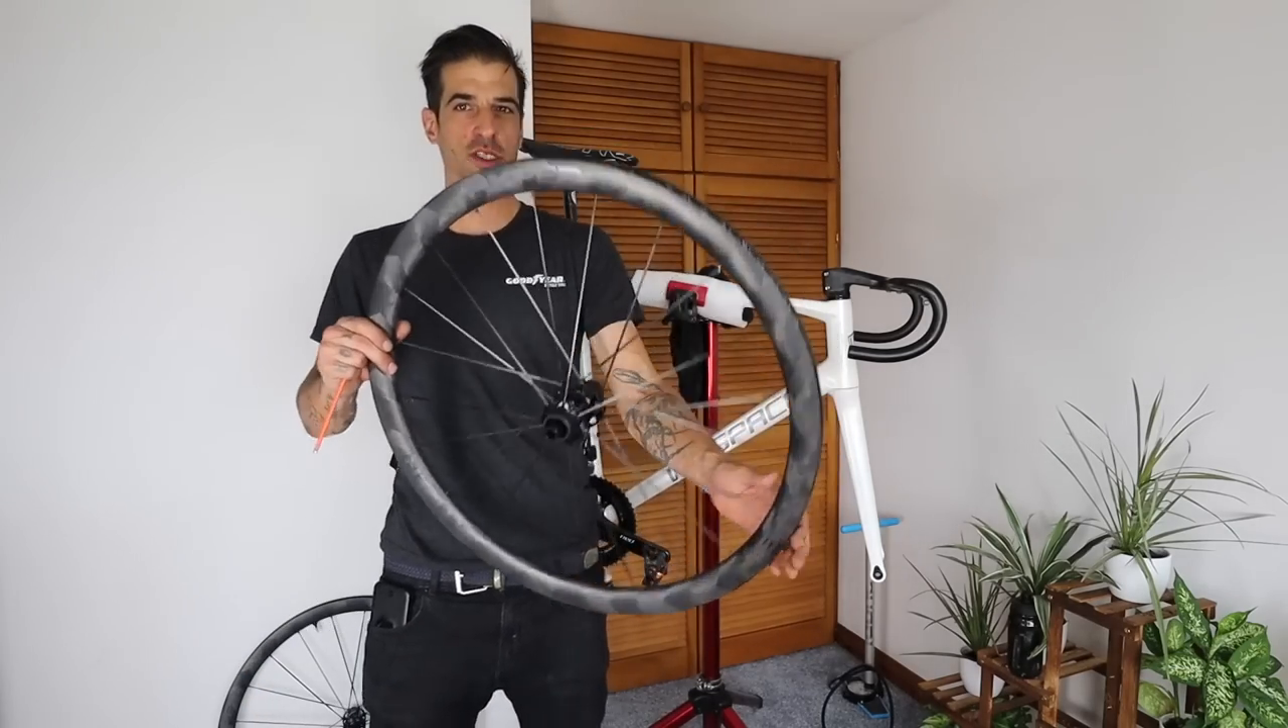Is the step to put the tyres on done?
No.